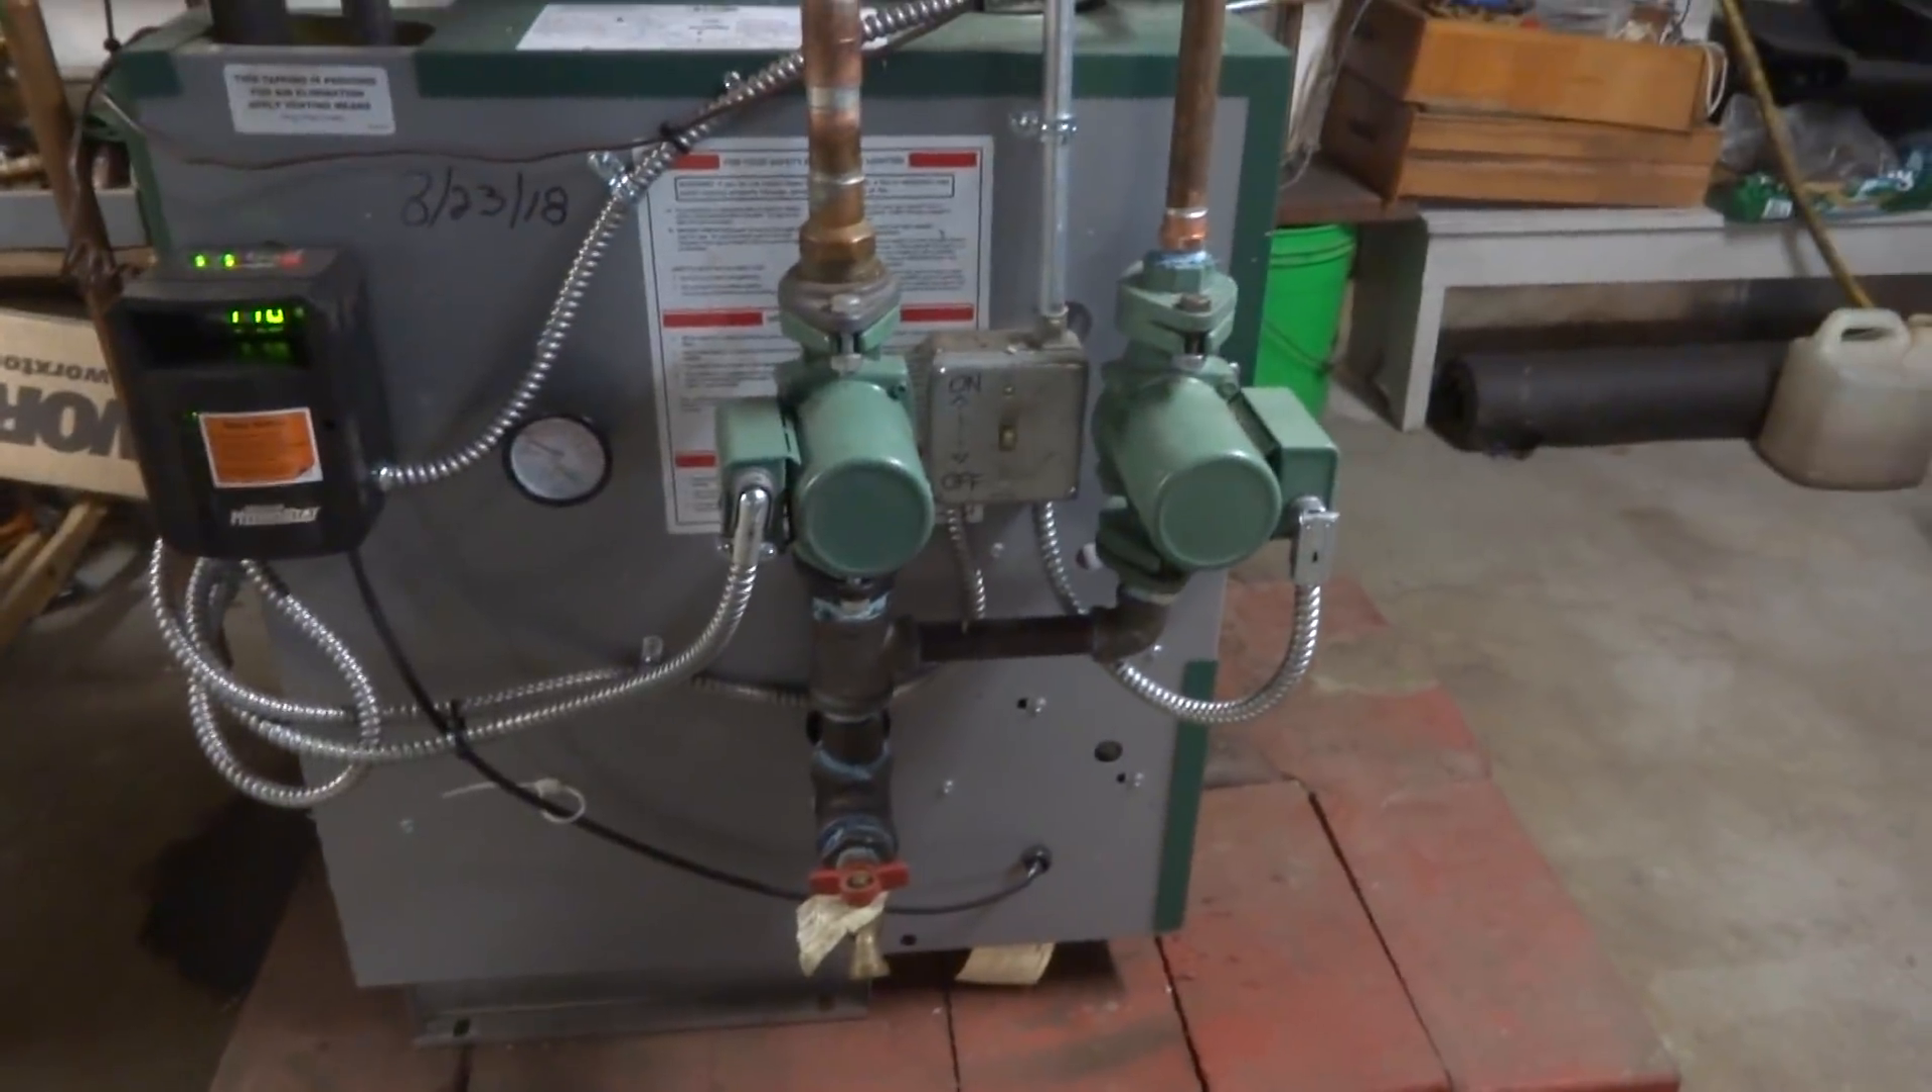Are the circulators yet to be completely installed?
No.